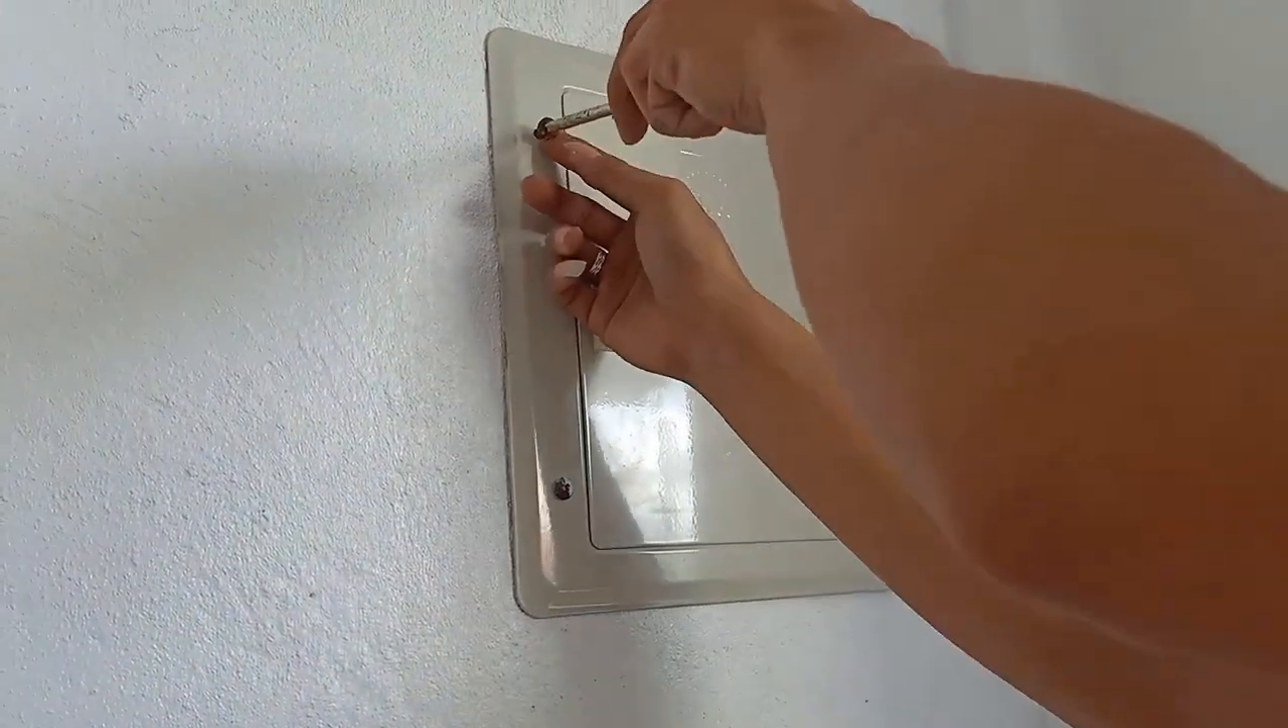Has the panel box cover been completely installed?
No.